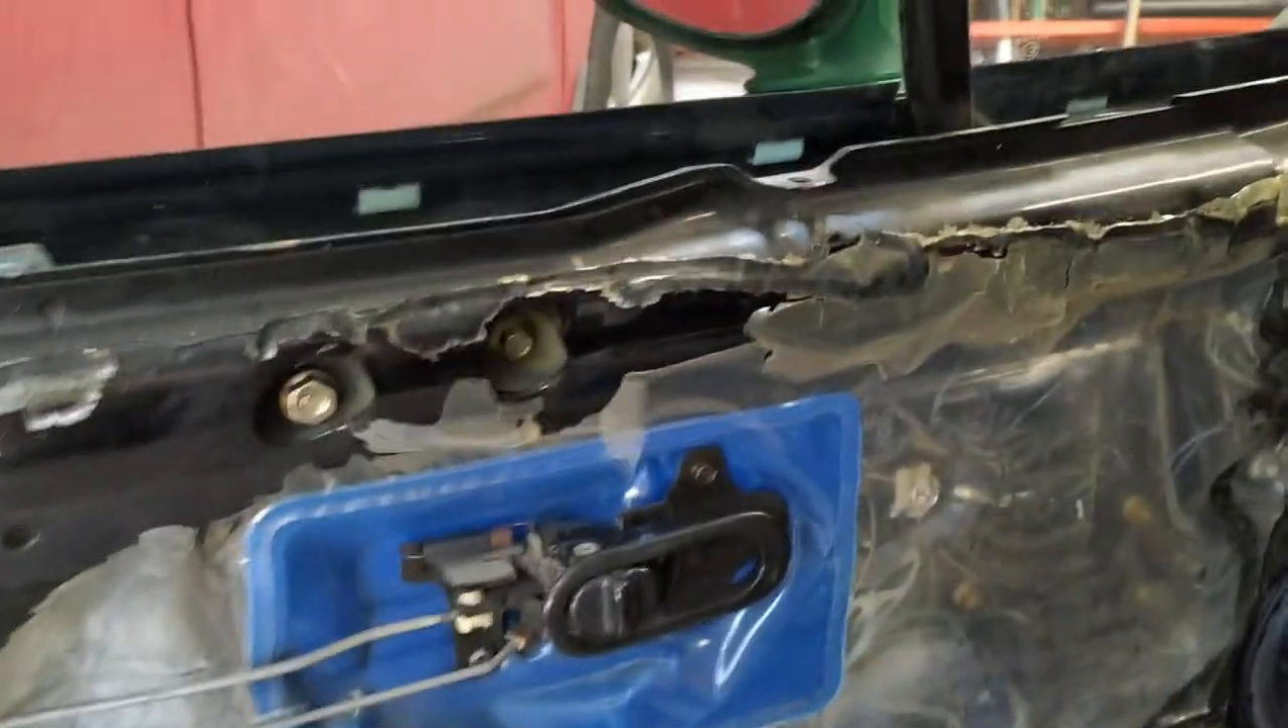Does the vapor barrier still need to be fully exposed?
No.